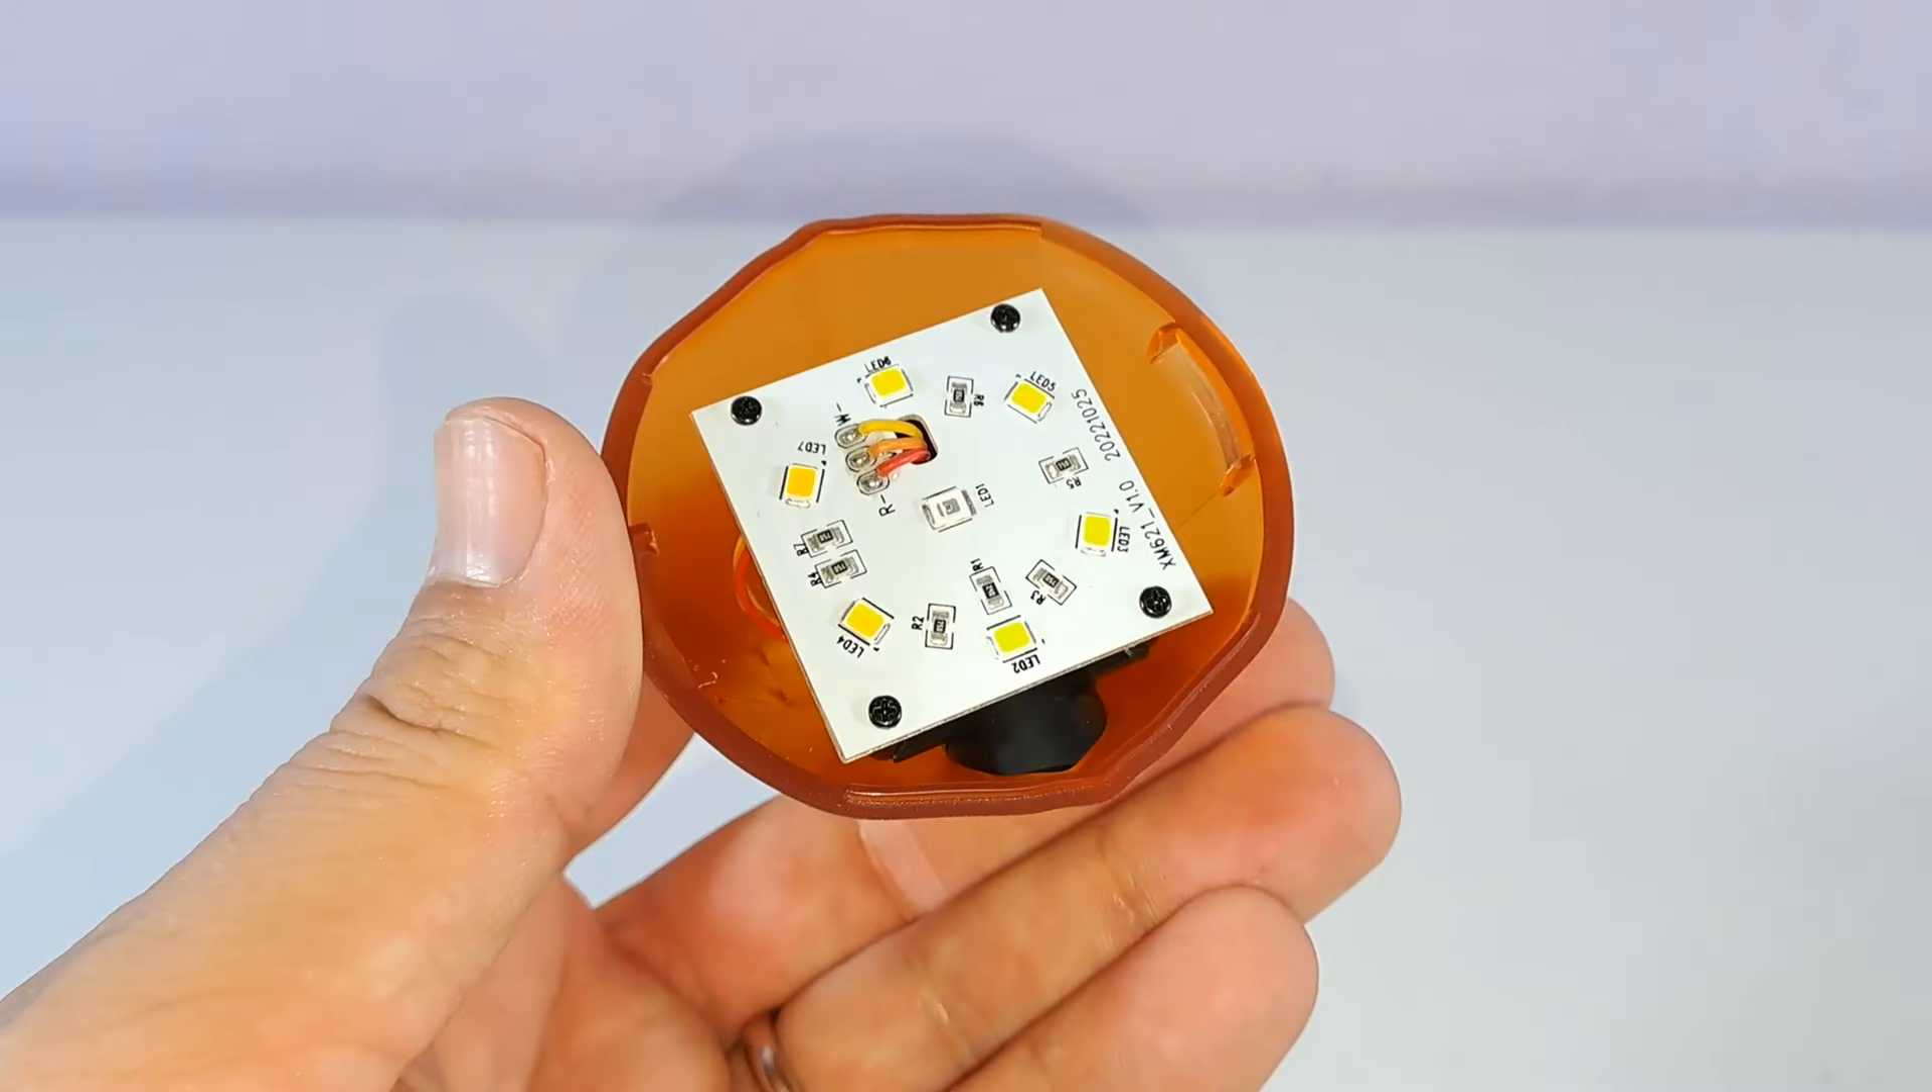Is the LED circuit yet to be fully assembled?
No.